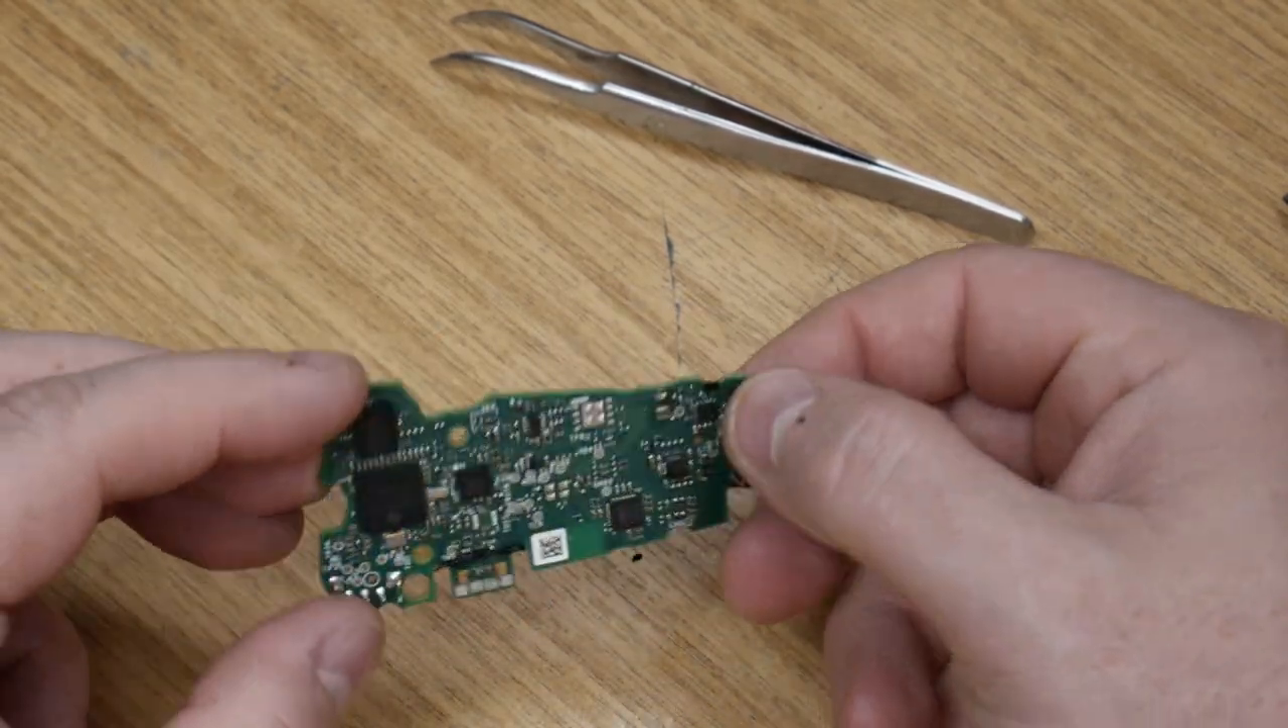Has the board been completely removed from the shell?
Yes.